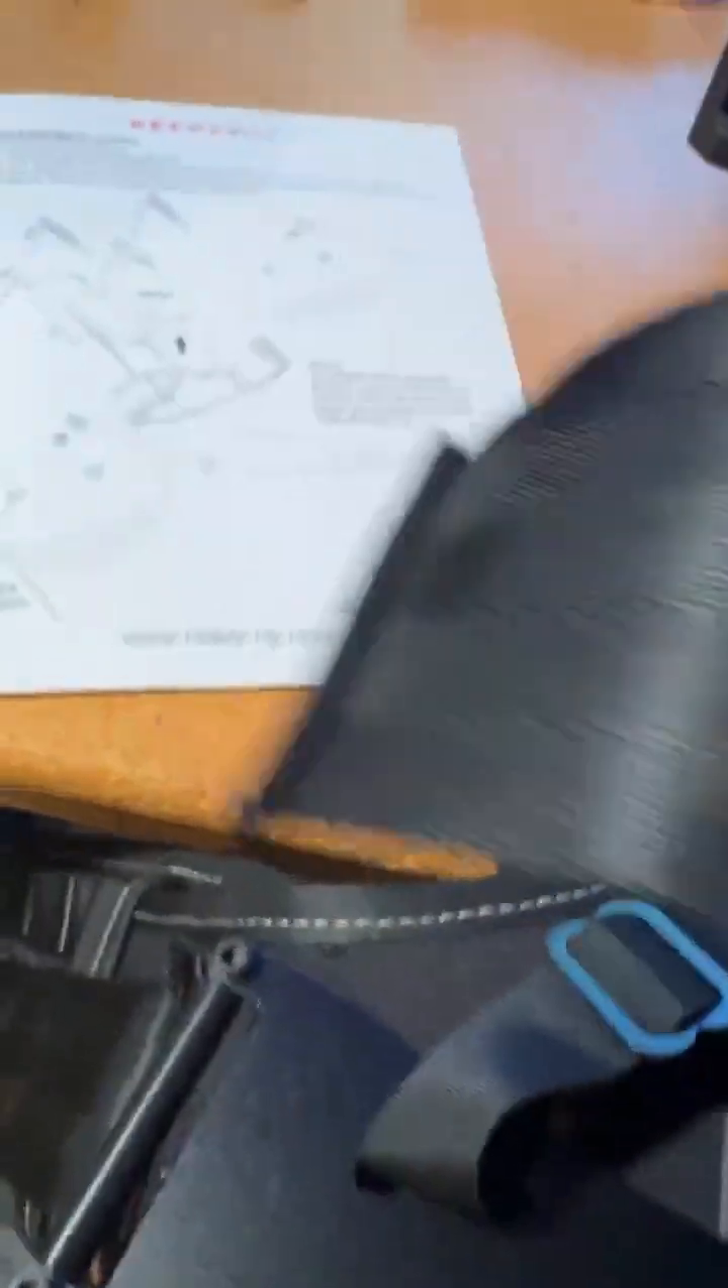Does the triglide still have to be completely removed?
Yes.